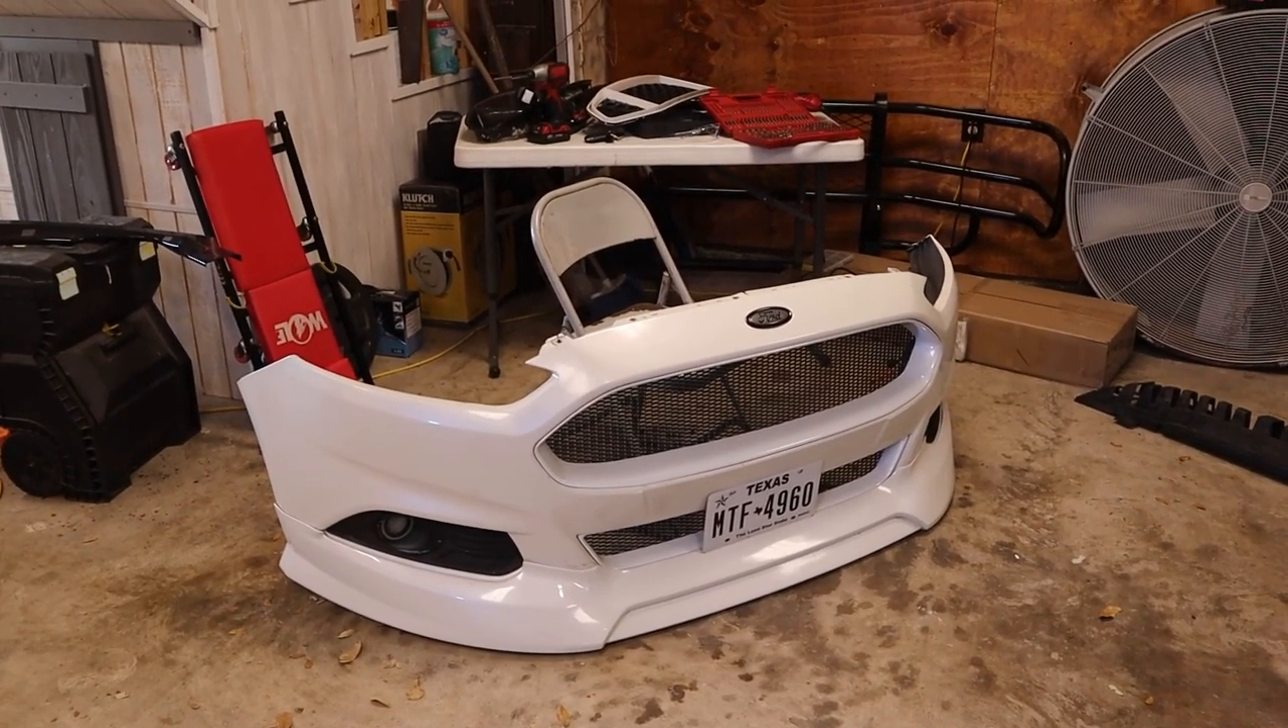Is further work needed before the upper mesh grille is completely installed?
No.